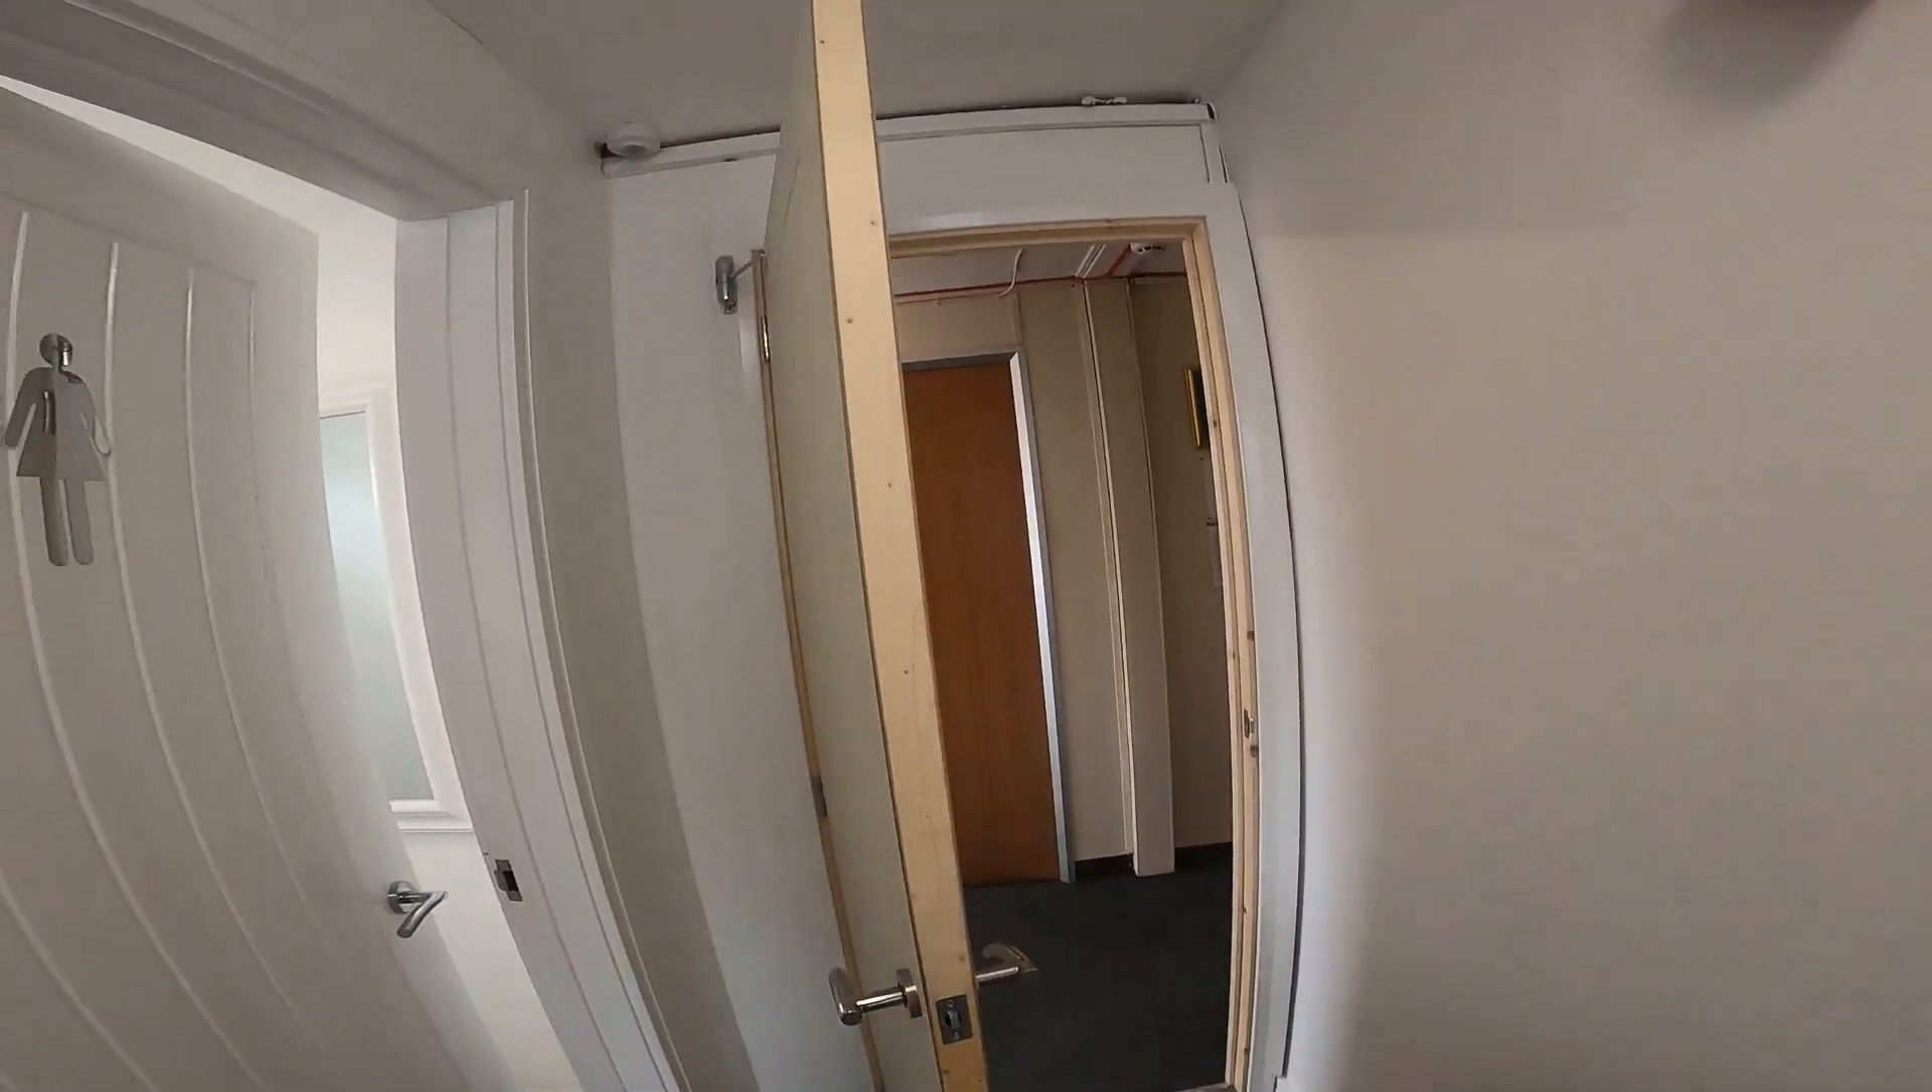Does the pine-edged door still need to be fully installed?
No.